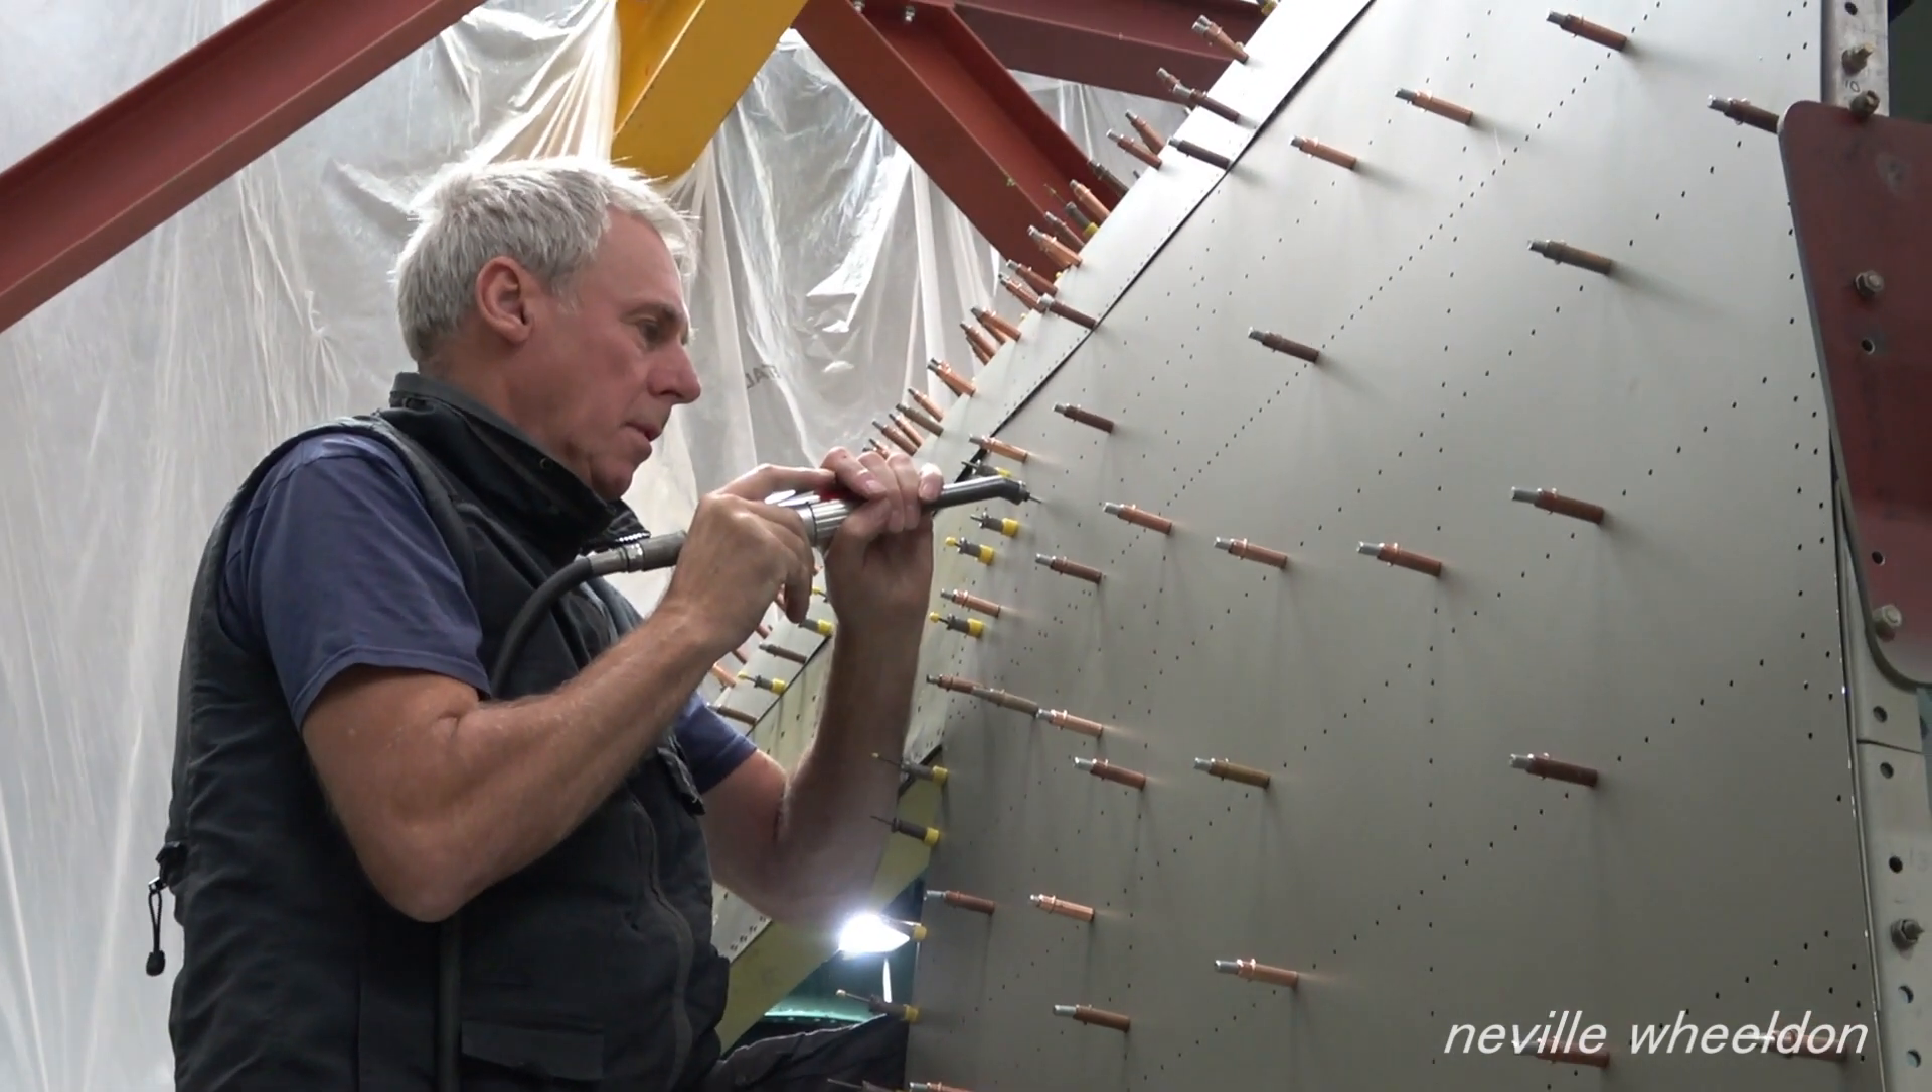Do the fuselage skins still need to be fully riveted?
Yes.